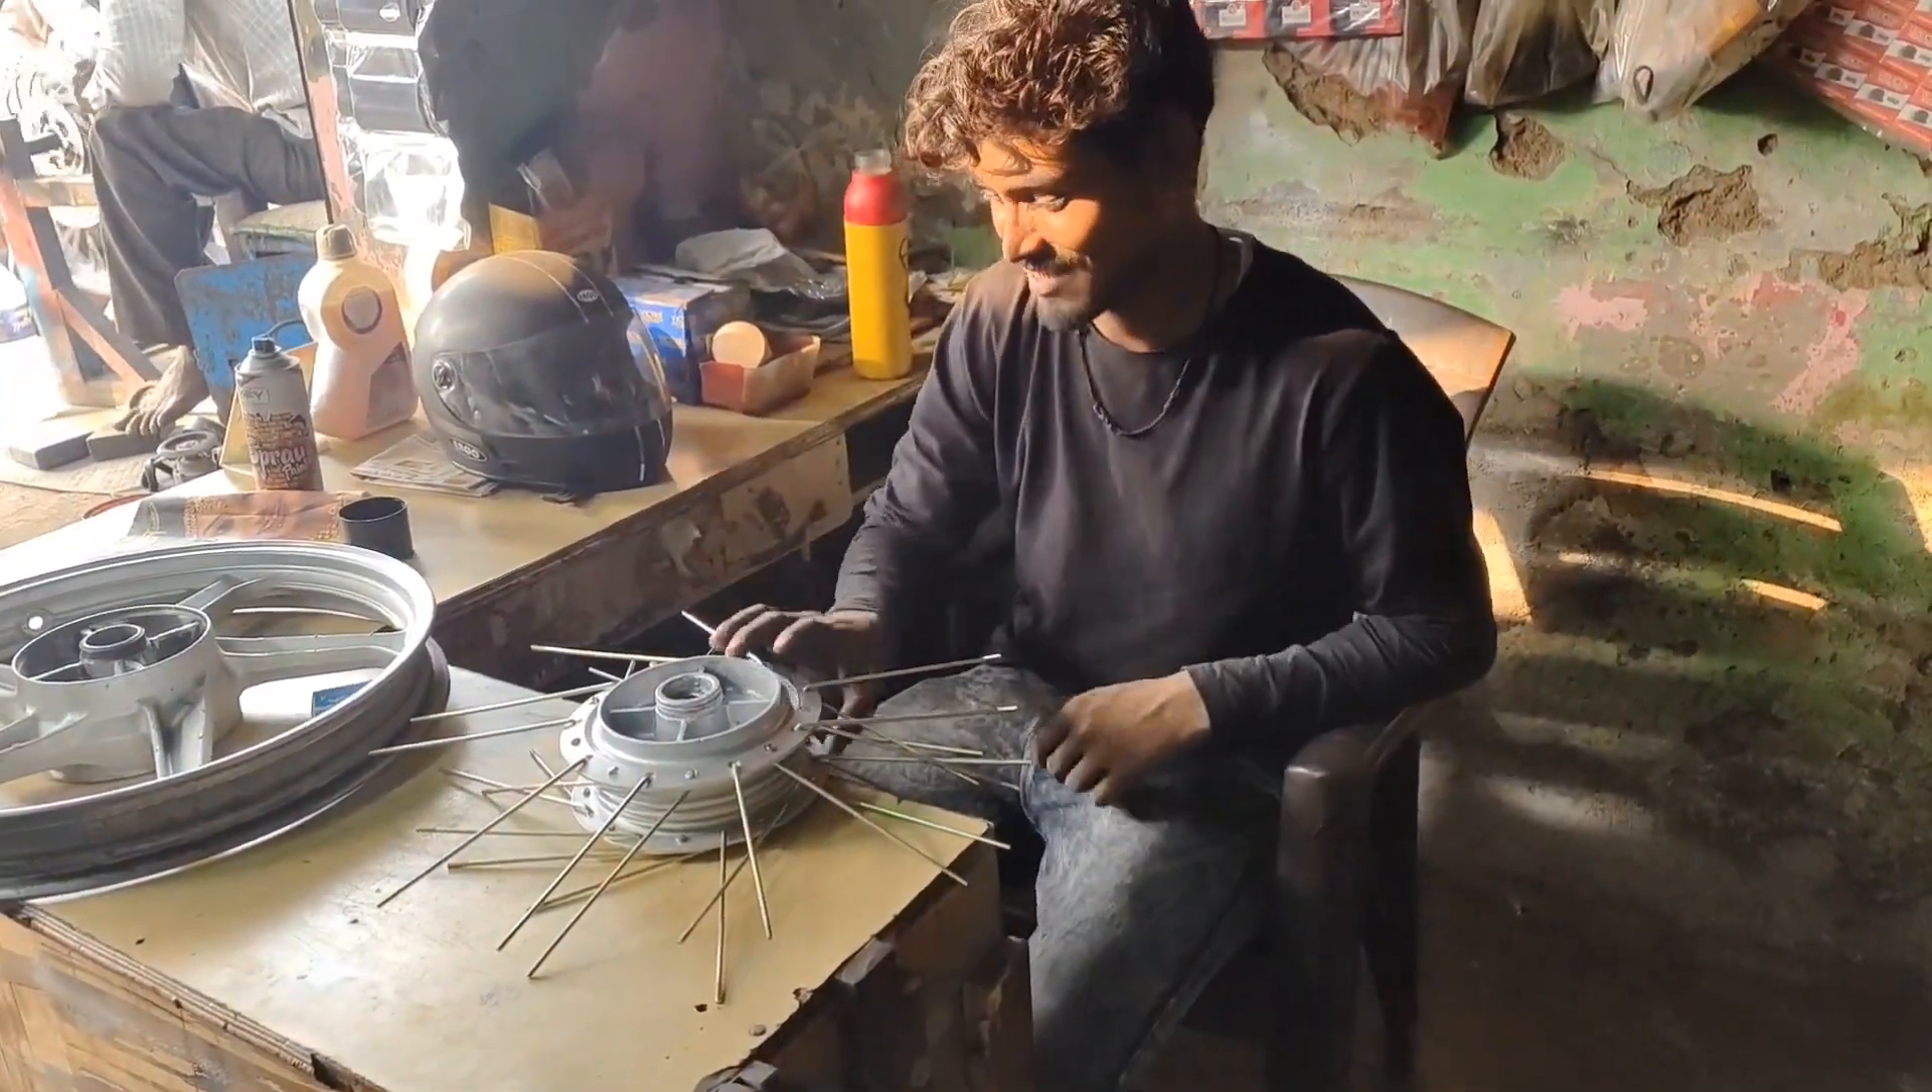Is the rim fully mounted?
No.